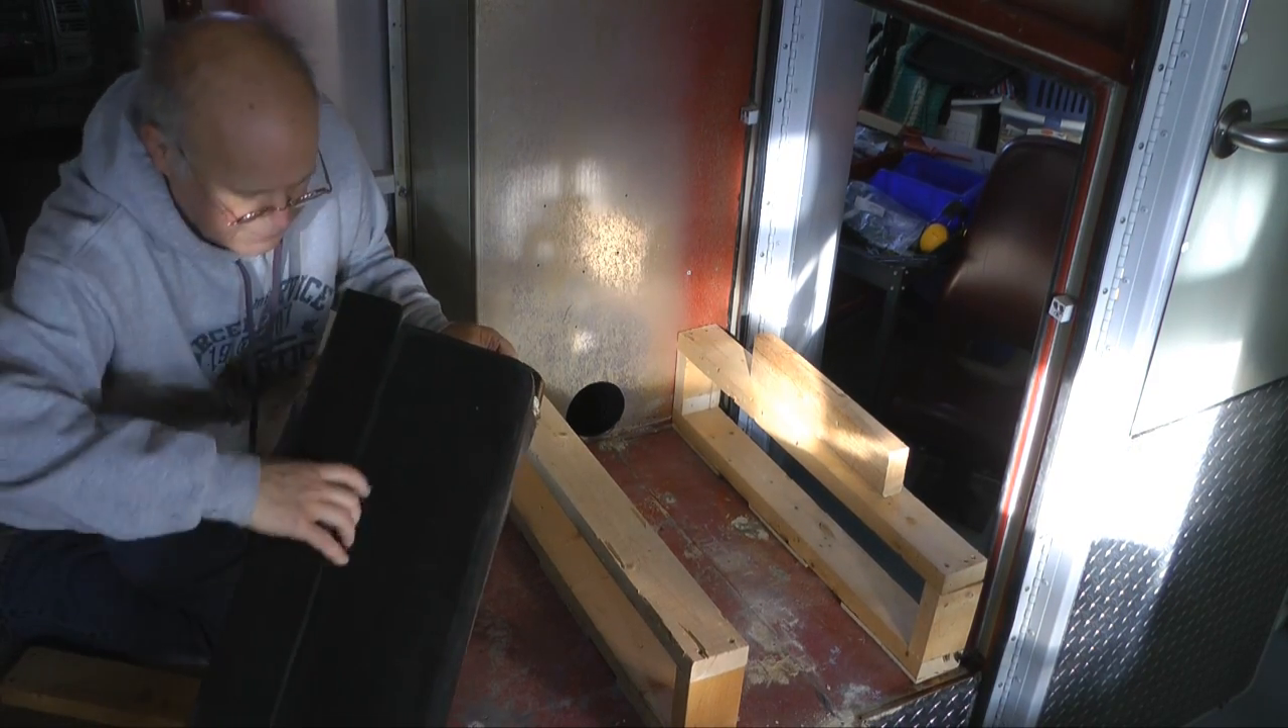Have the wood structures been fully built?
Yes.